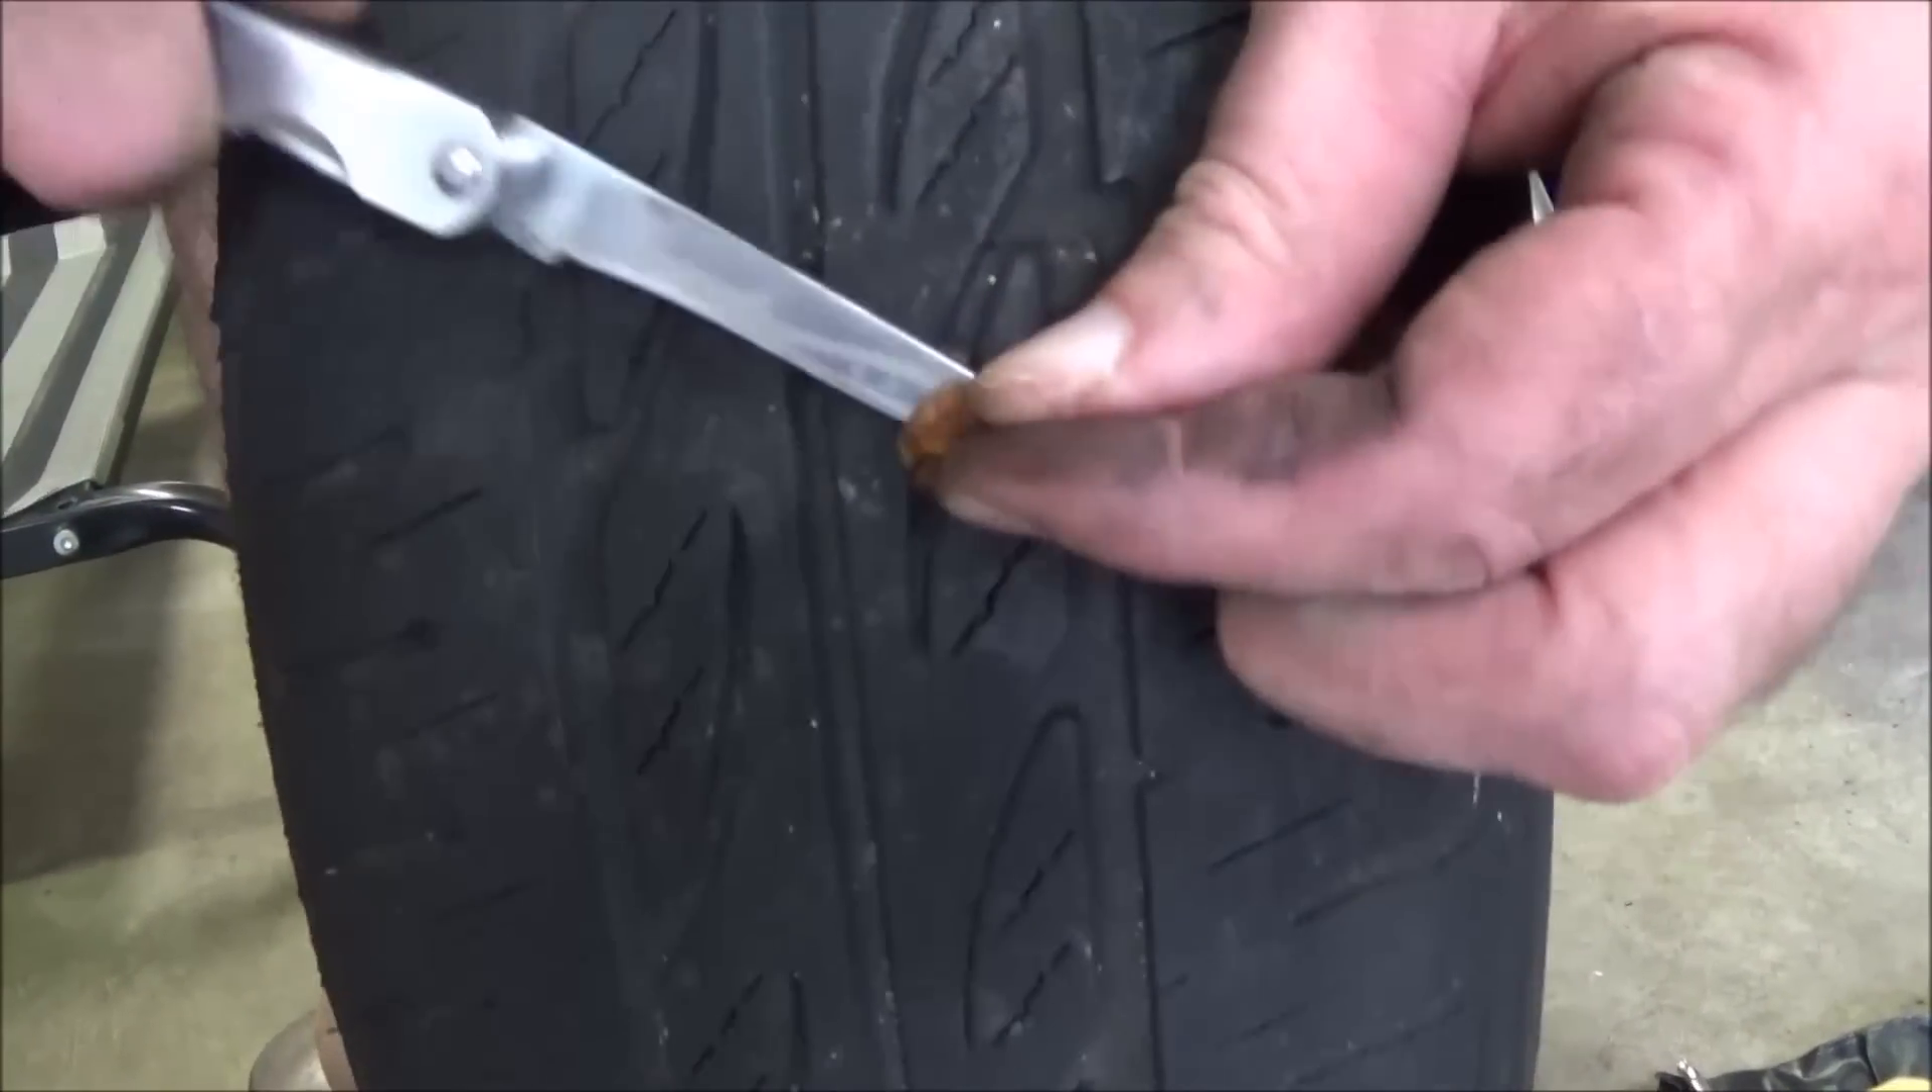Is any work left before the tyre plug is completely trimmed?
Yes.